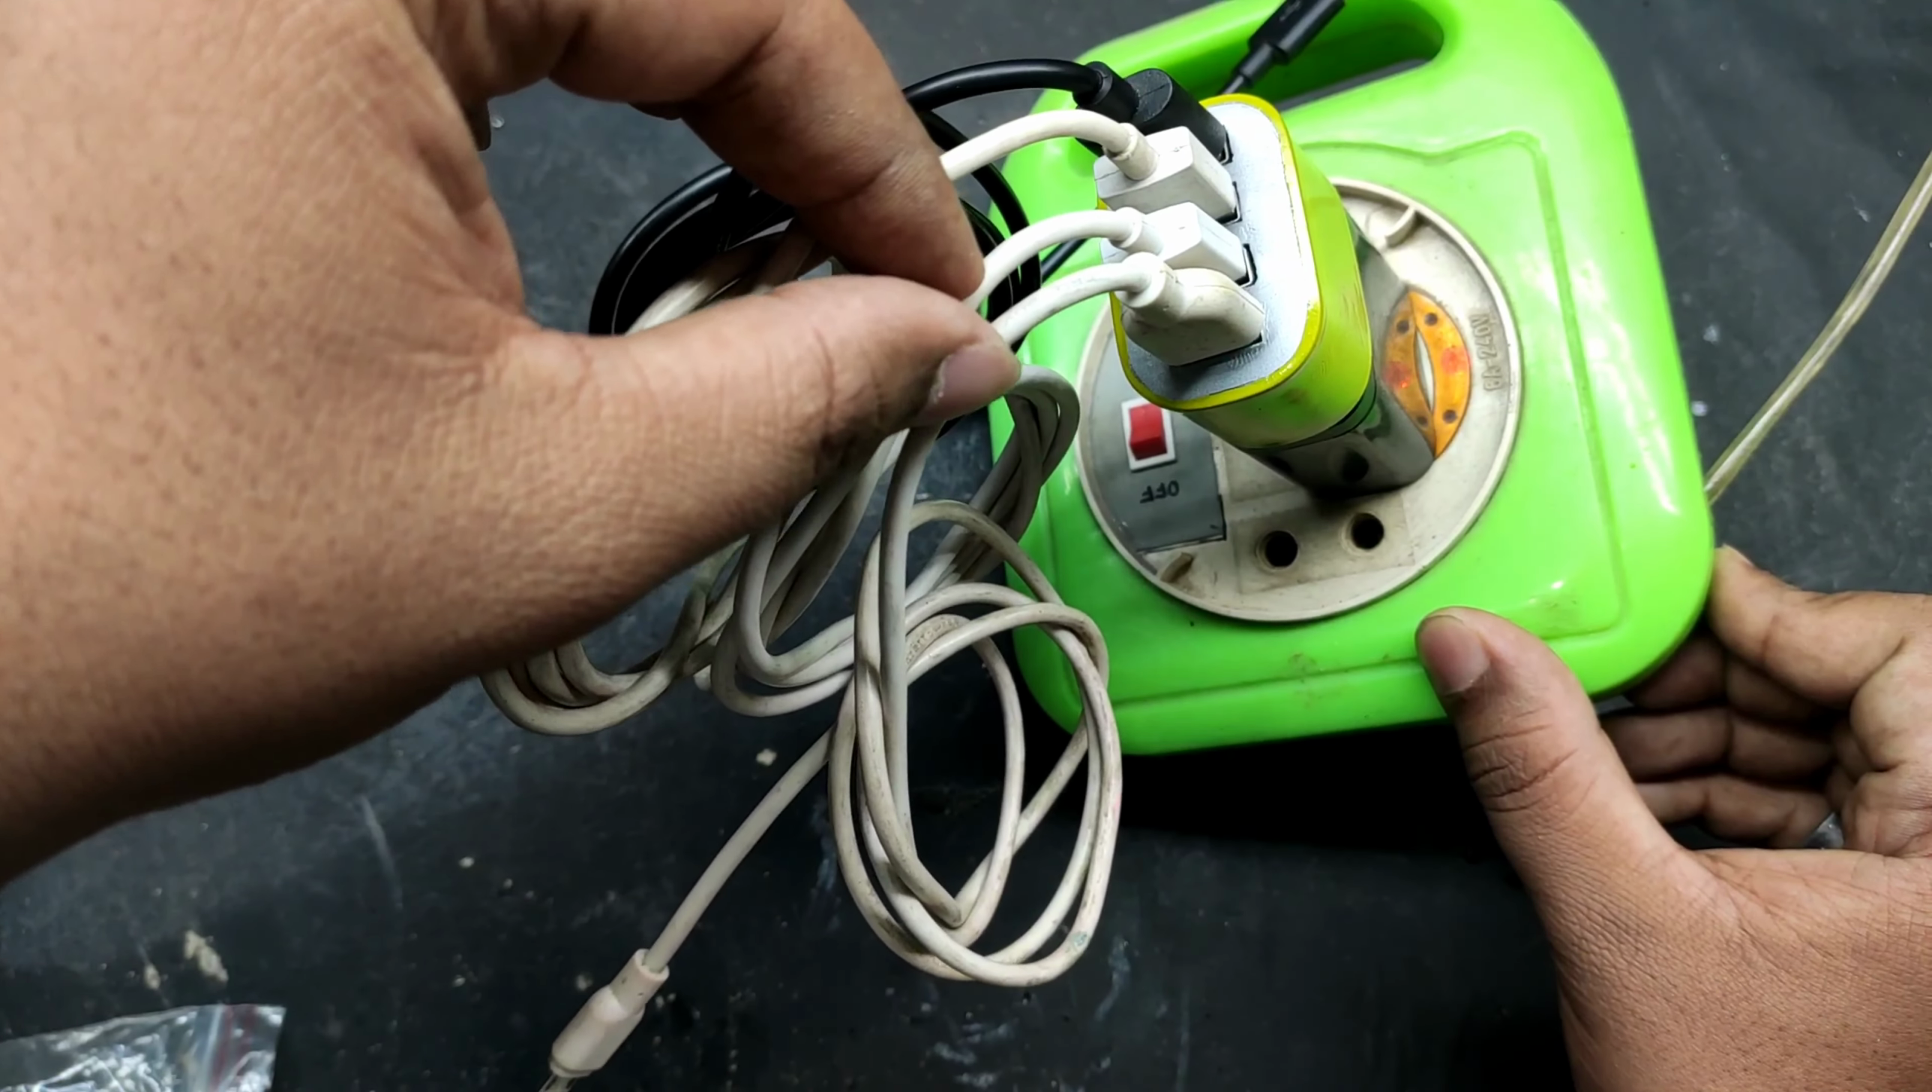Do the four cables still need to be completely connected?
No.